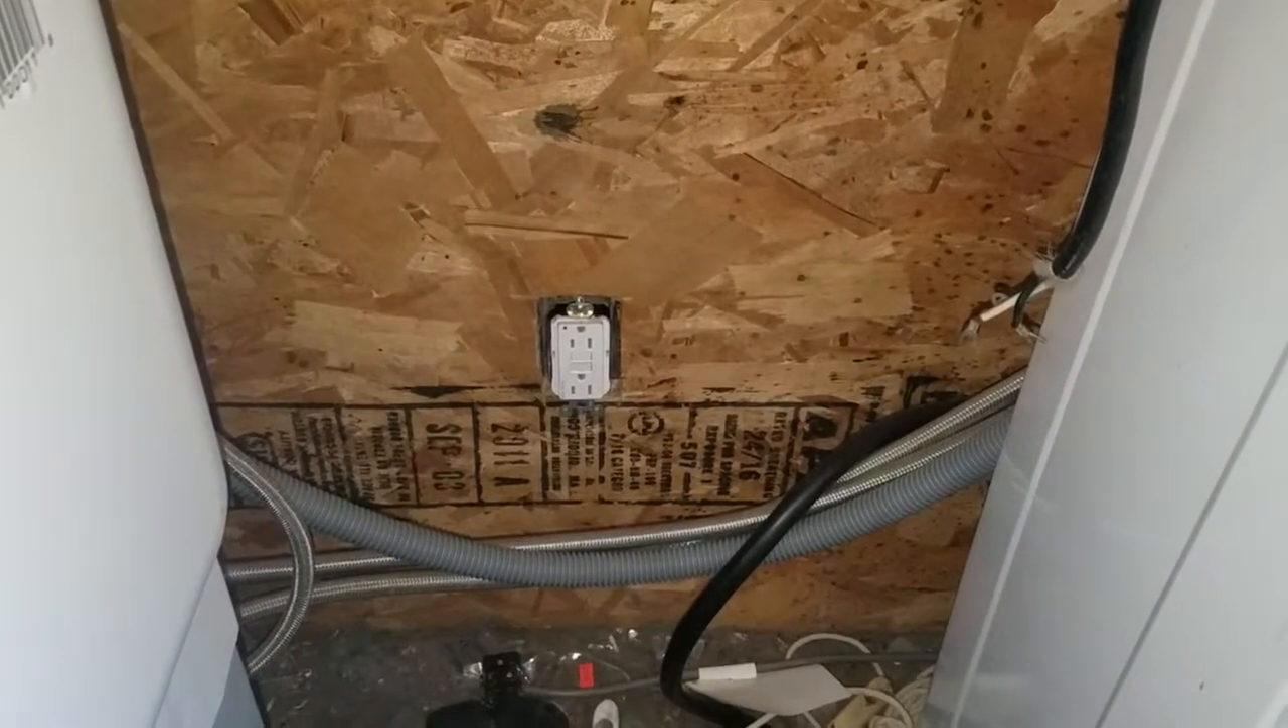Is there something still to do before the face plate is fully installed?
Yes.